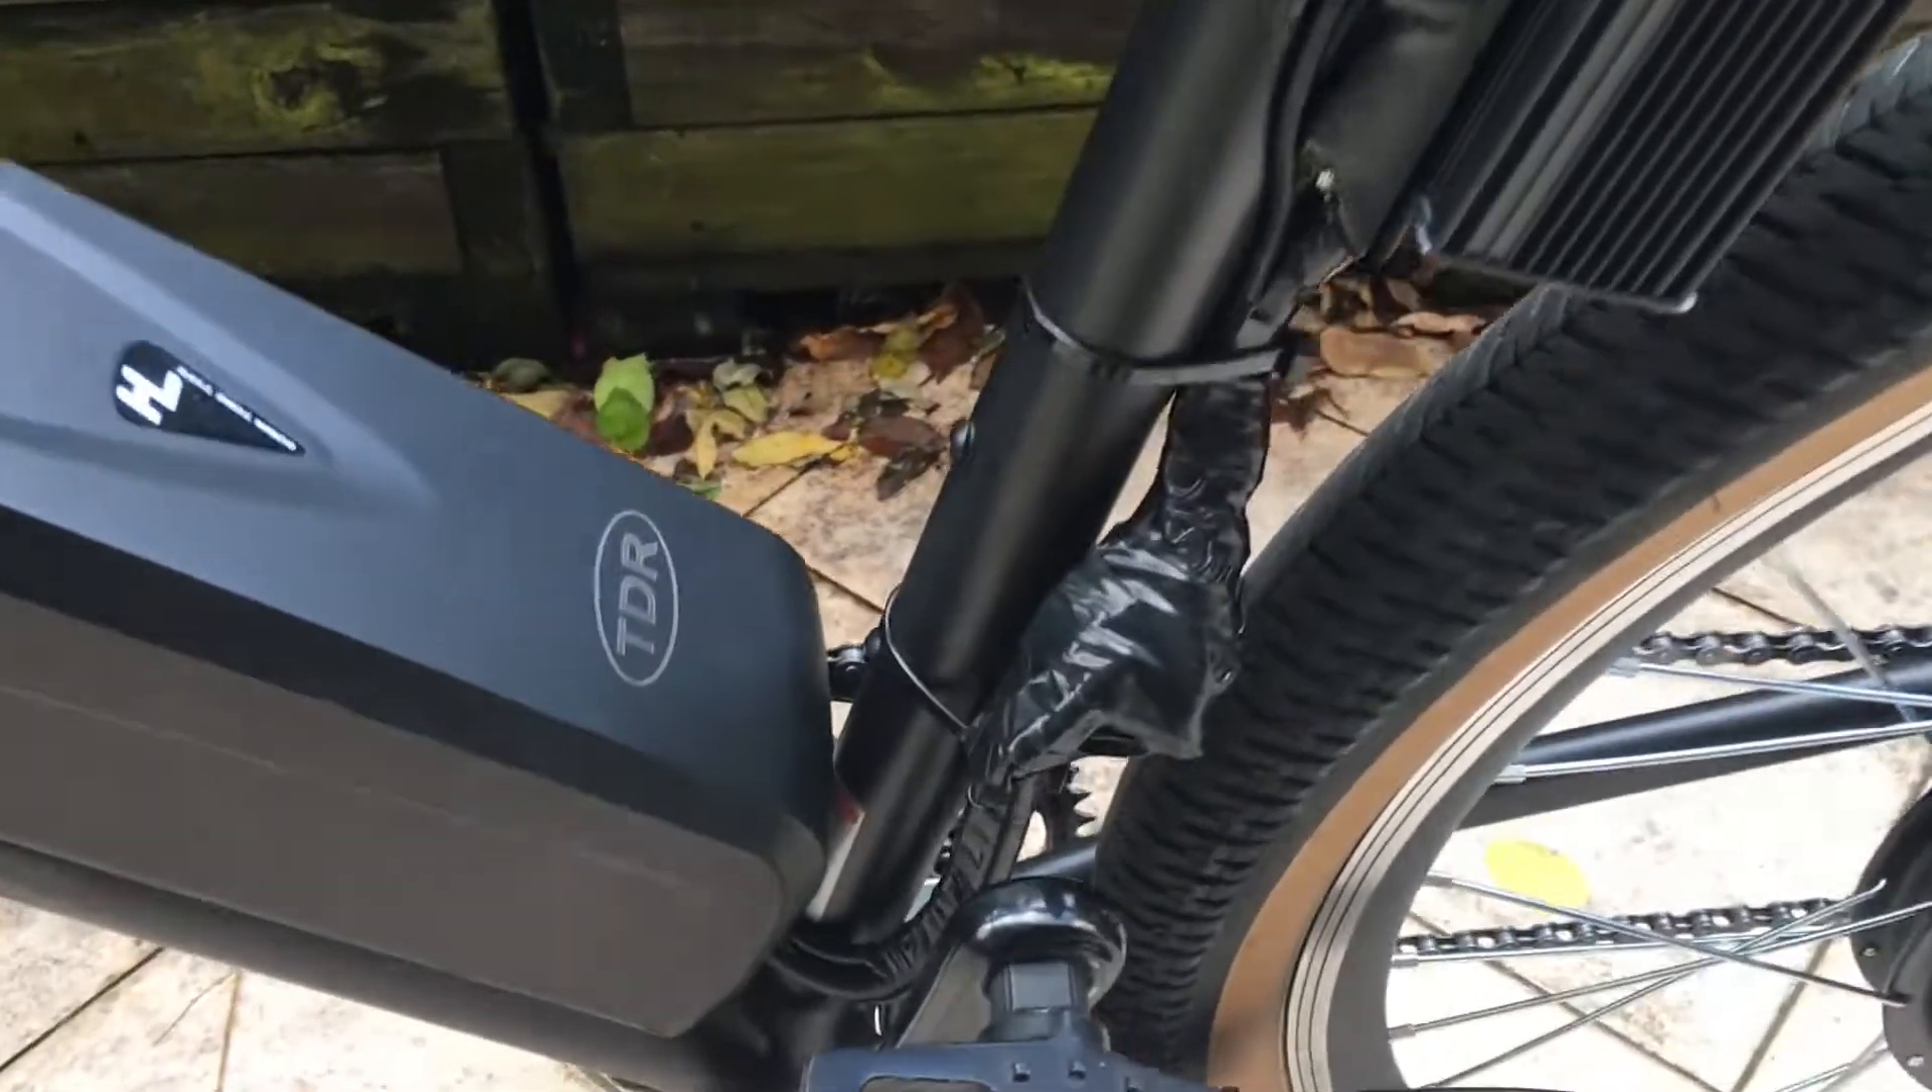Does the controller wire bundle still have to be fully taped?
No.